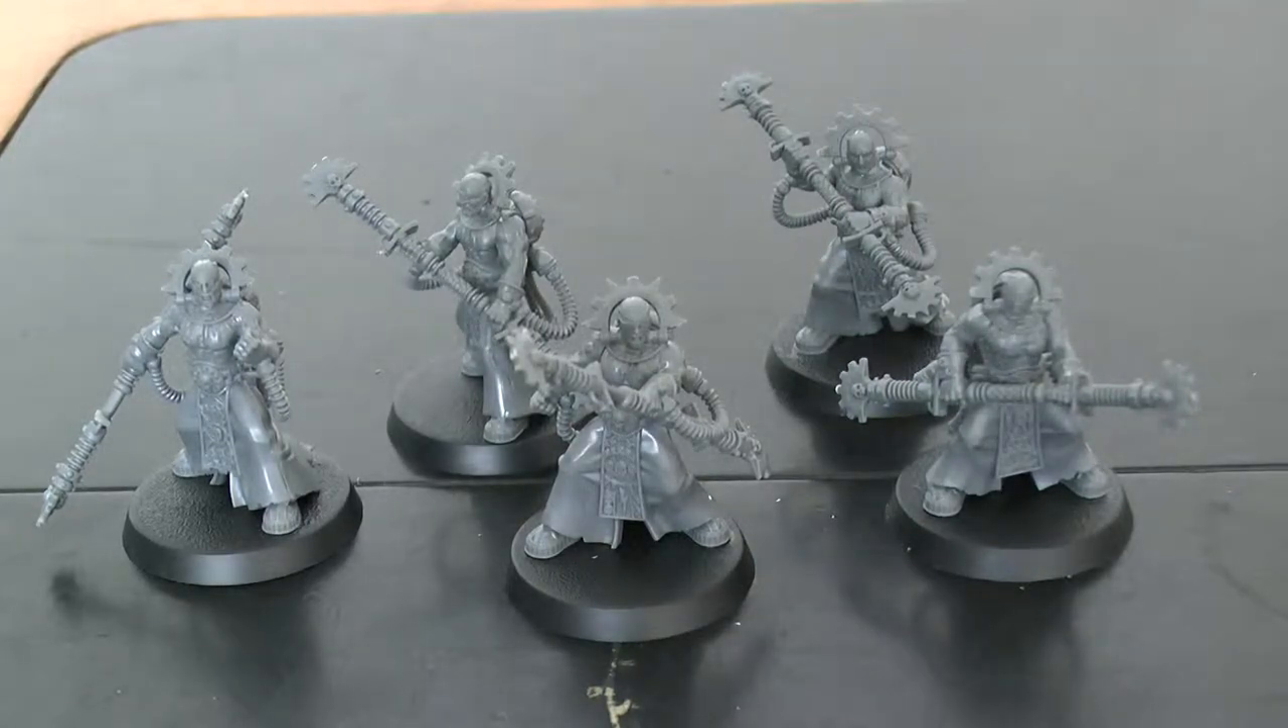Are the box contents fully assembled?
Yes.